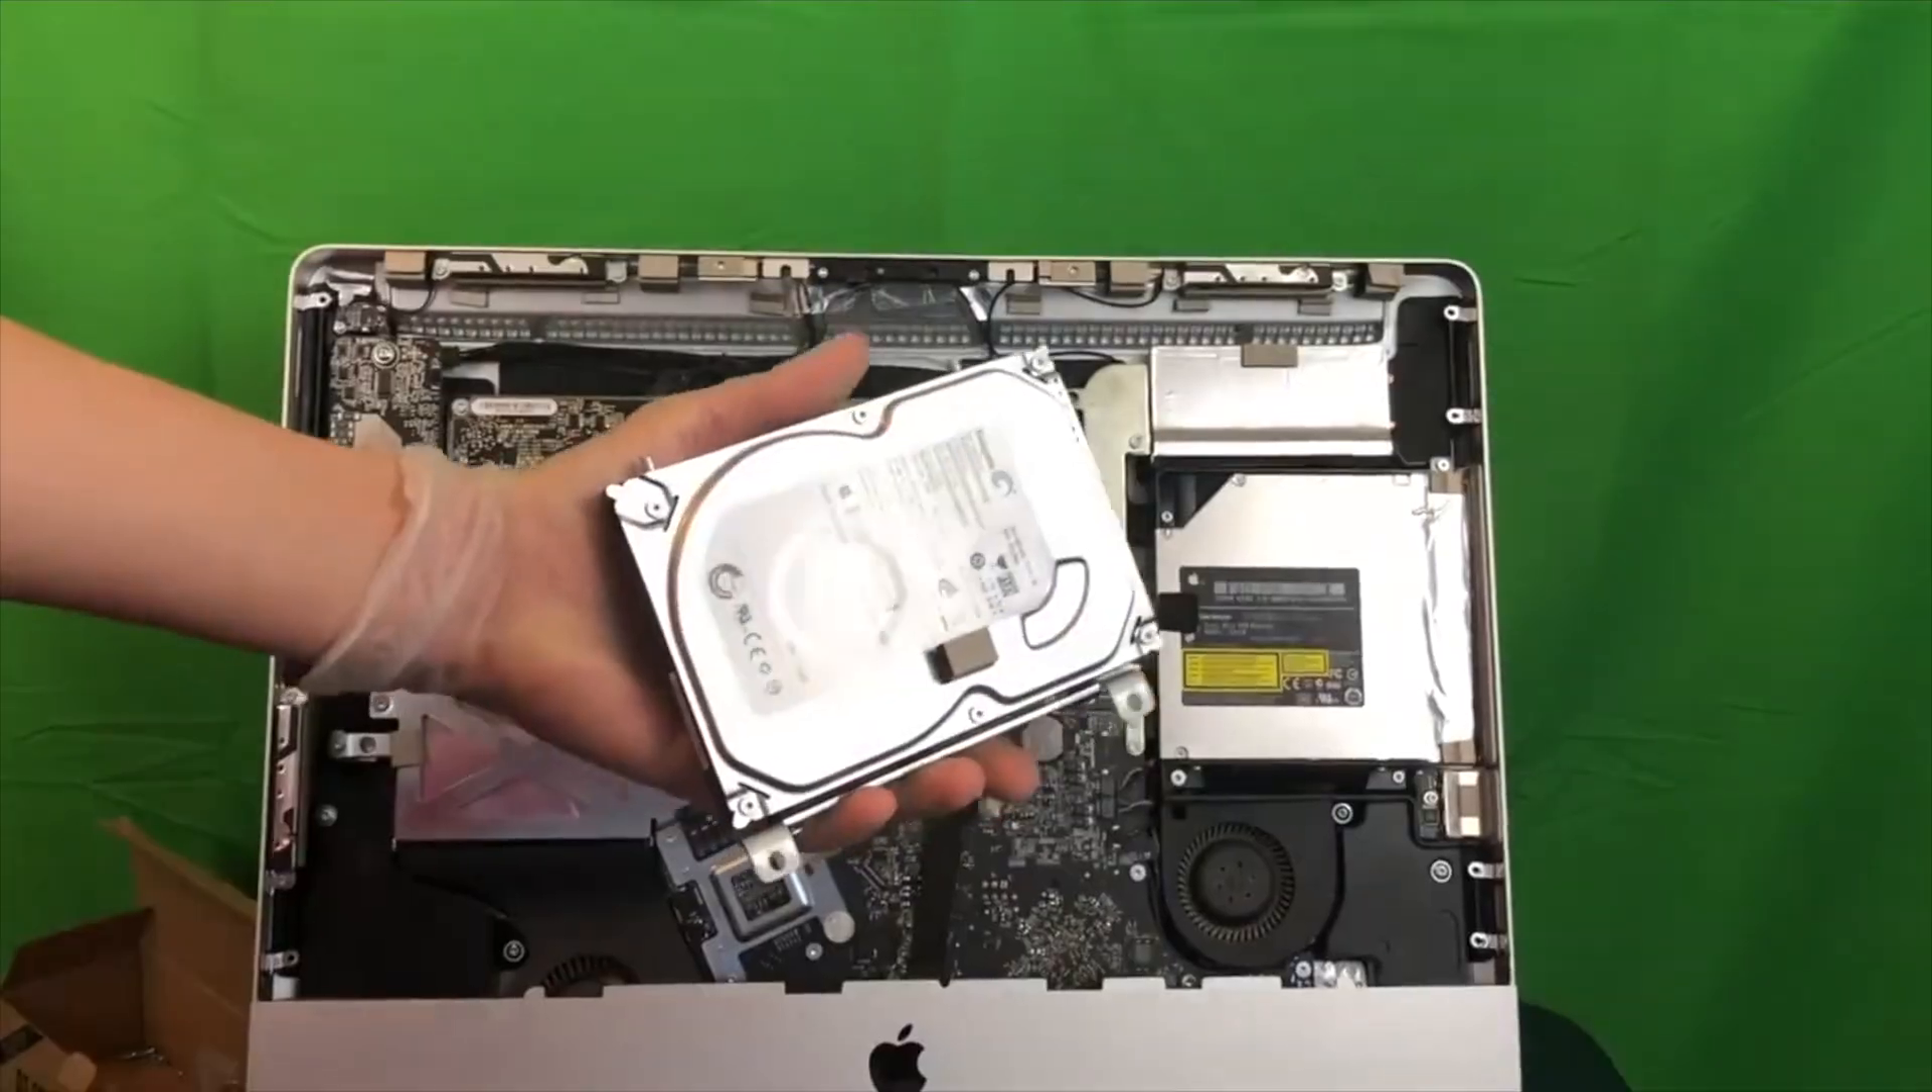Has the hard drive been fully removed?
Yes.